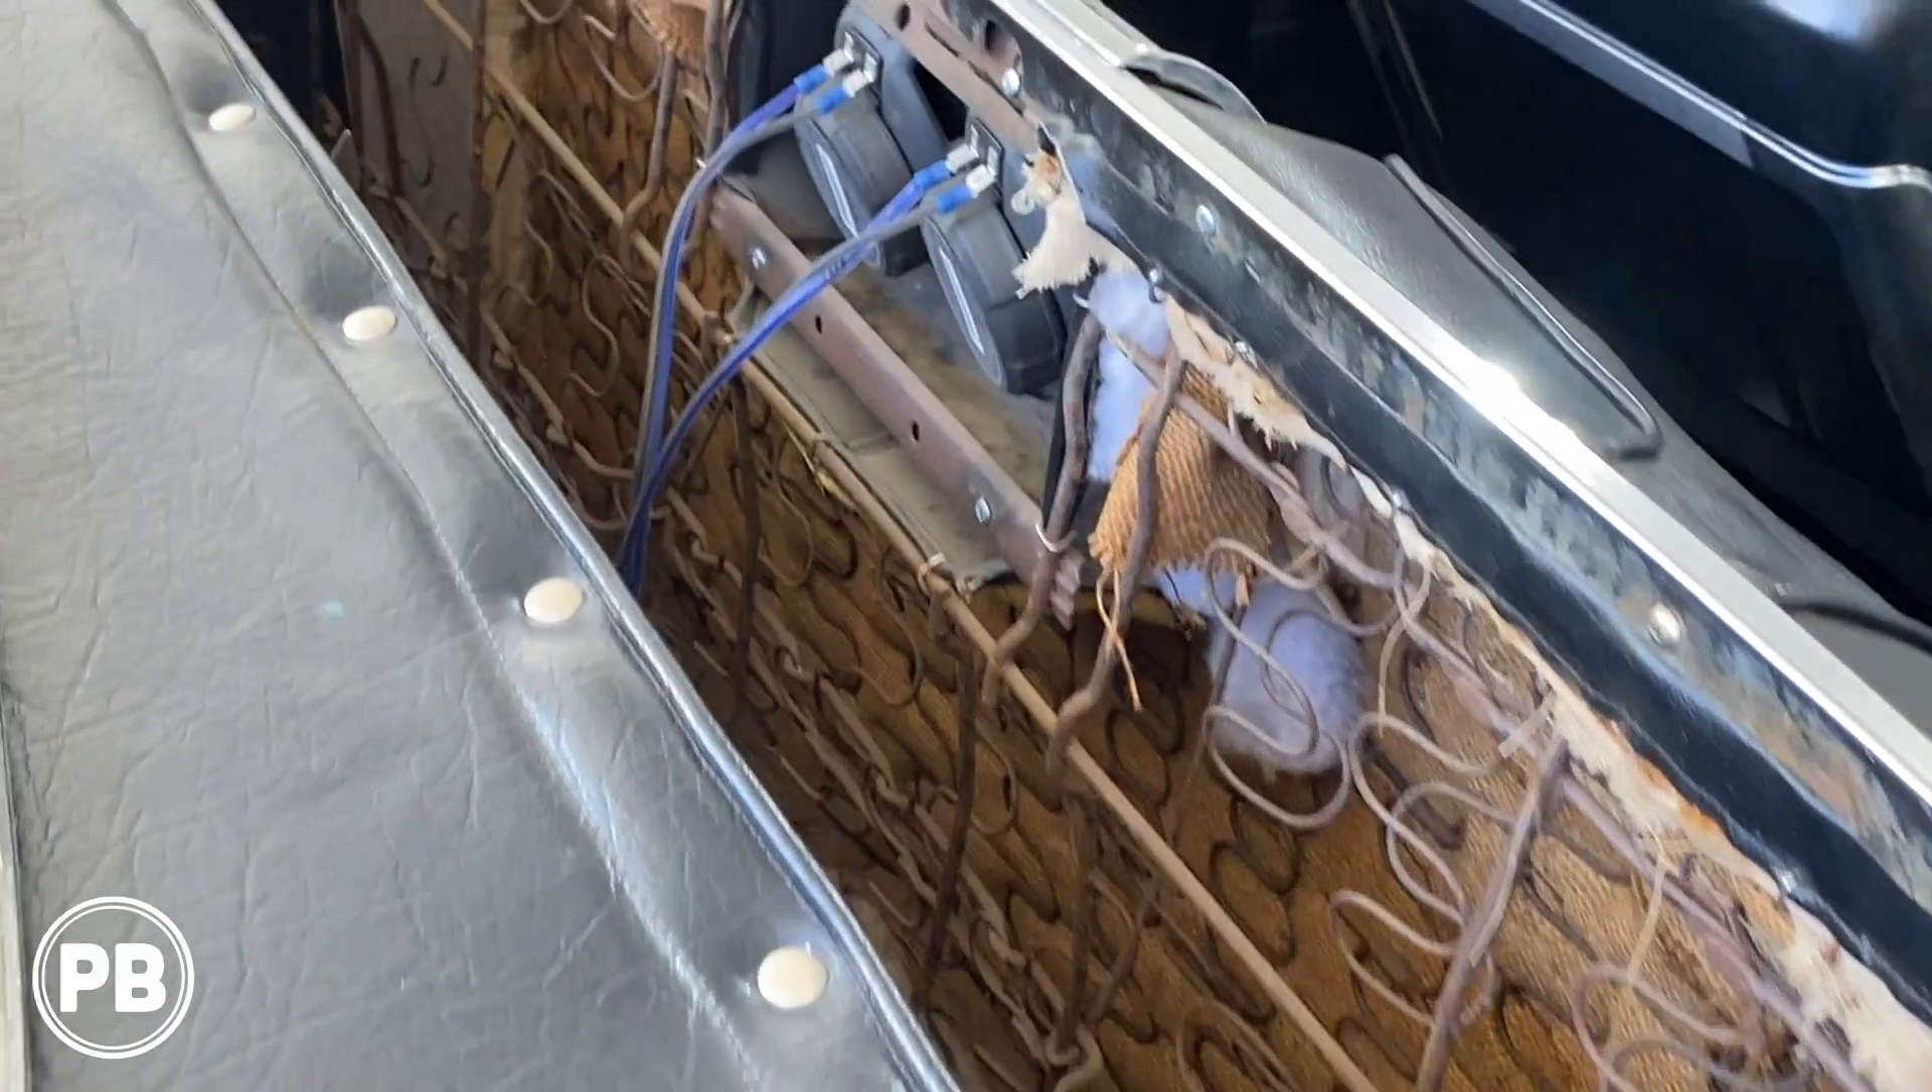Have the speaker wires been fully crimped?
Yes.